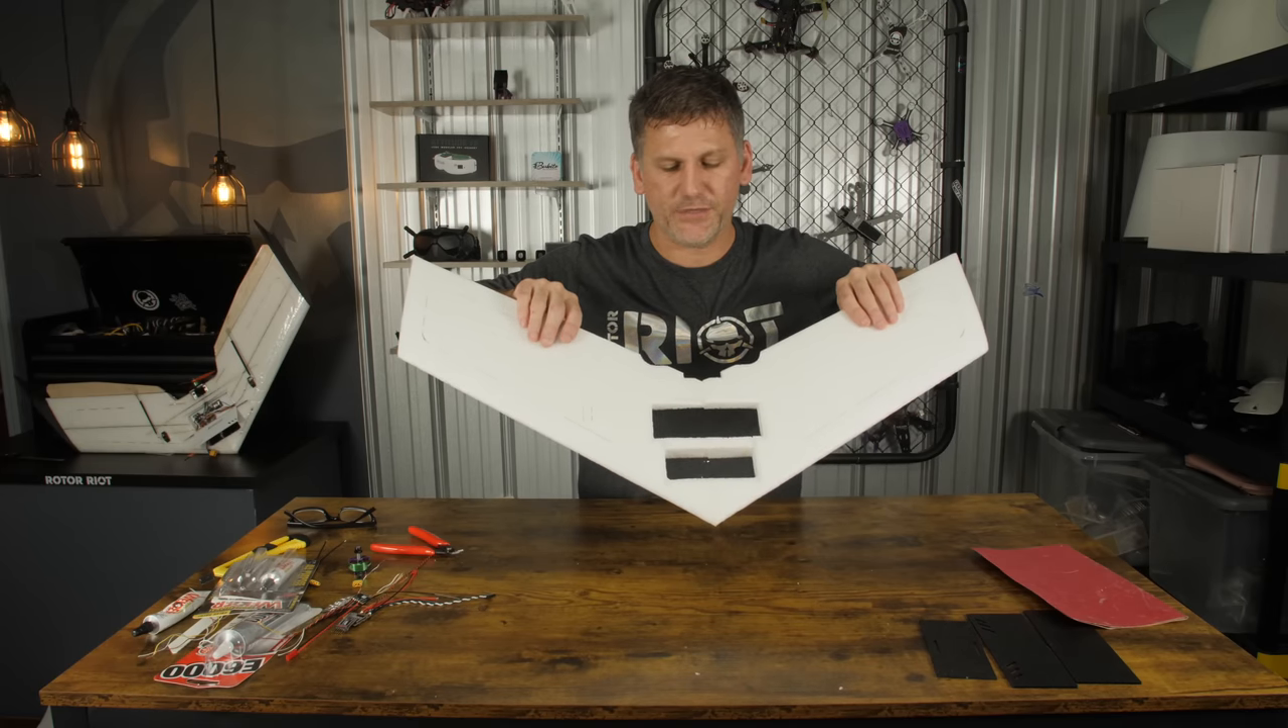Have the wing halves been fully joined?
Yes.